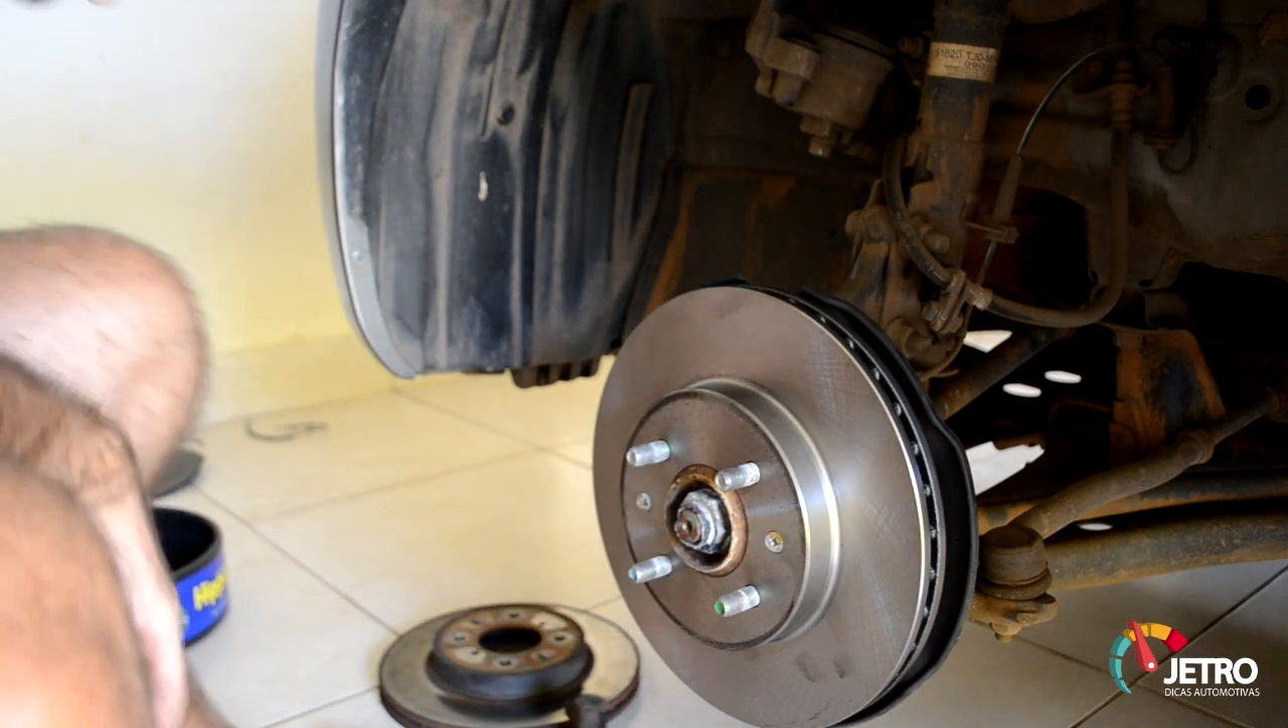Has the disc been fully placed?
Yes.